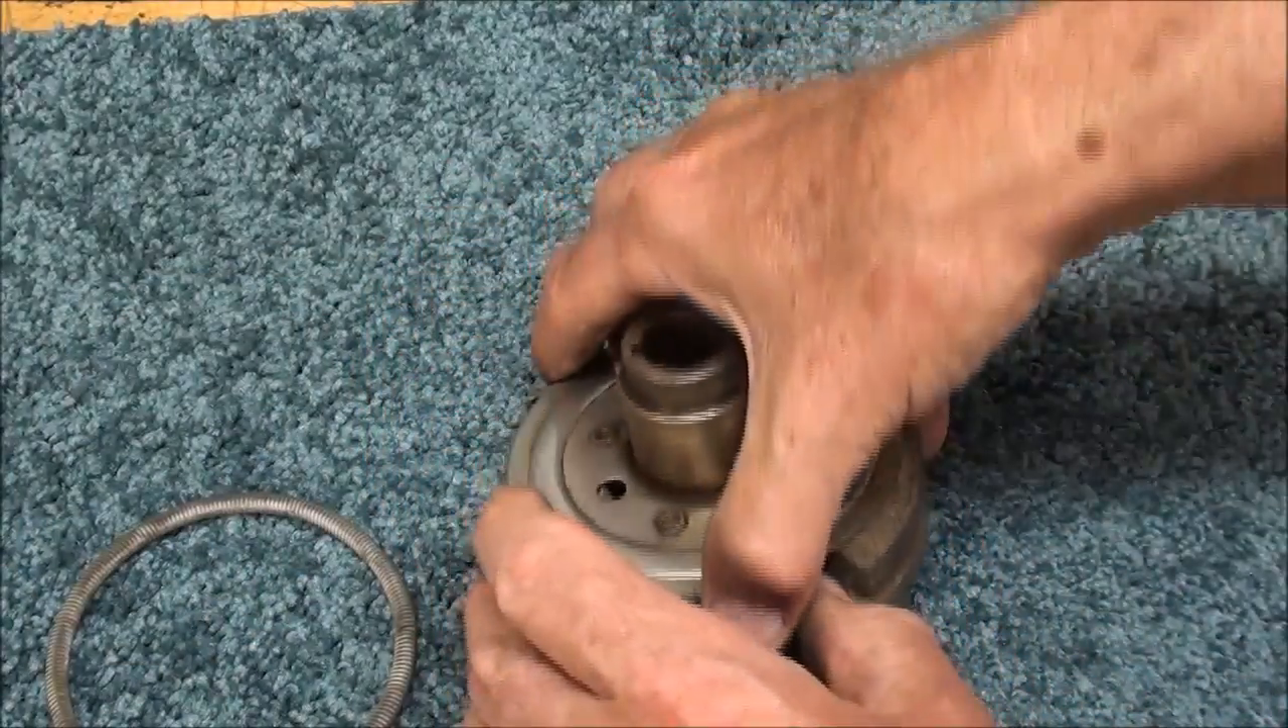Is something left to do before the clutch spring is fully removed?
No.